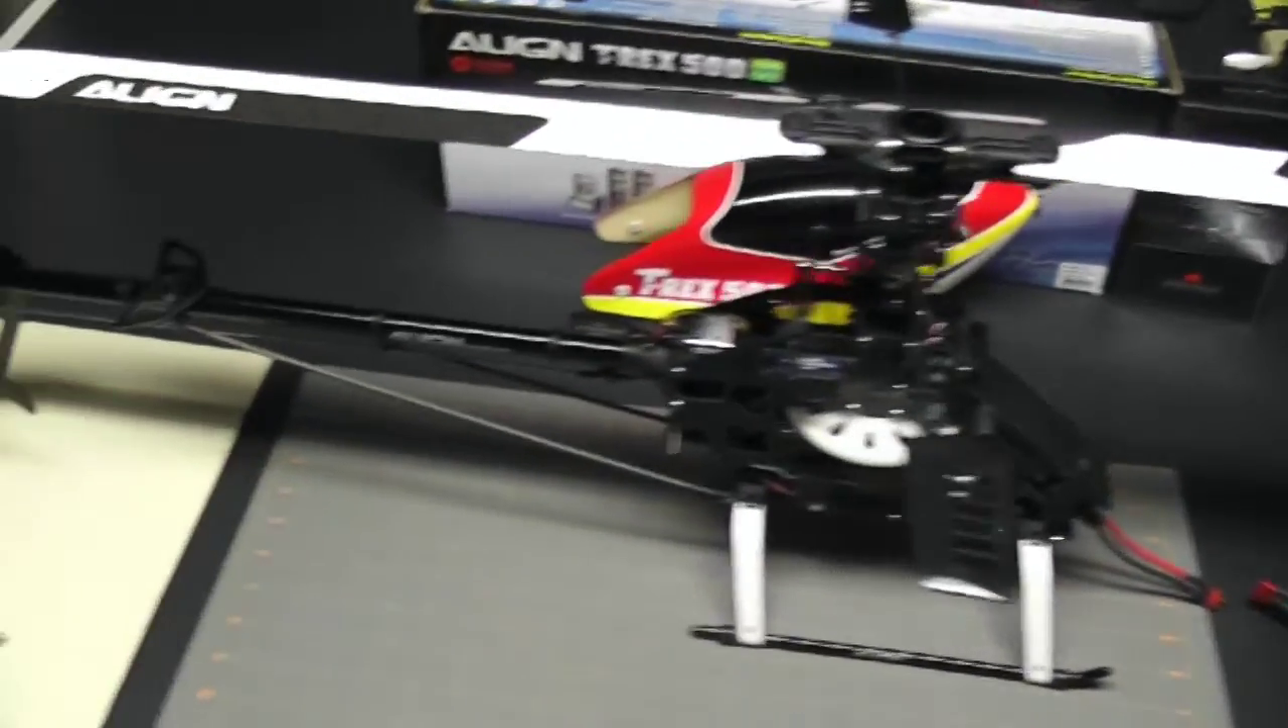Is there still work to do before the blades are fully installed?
No.